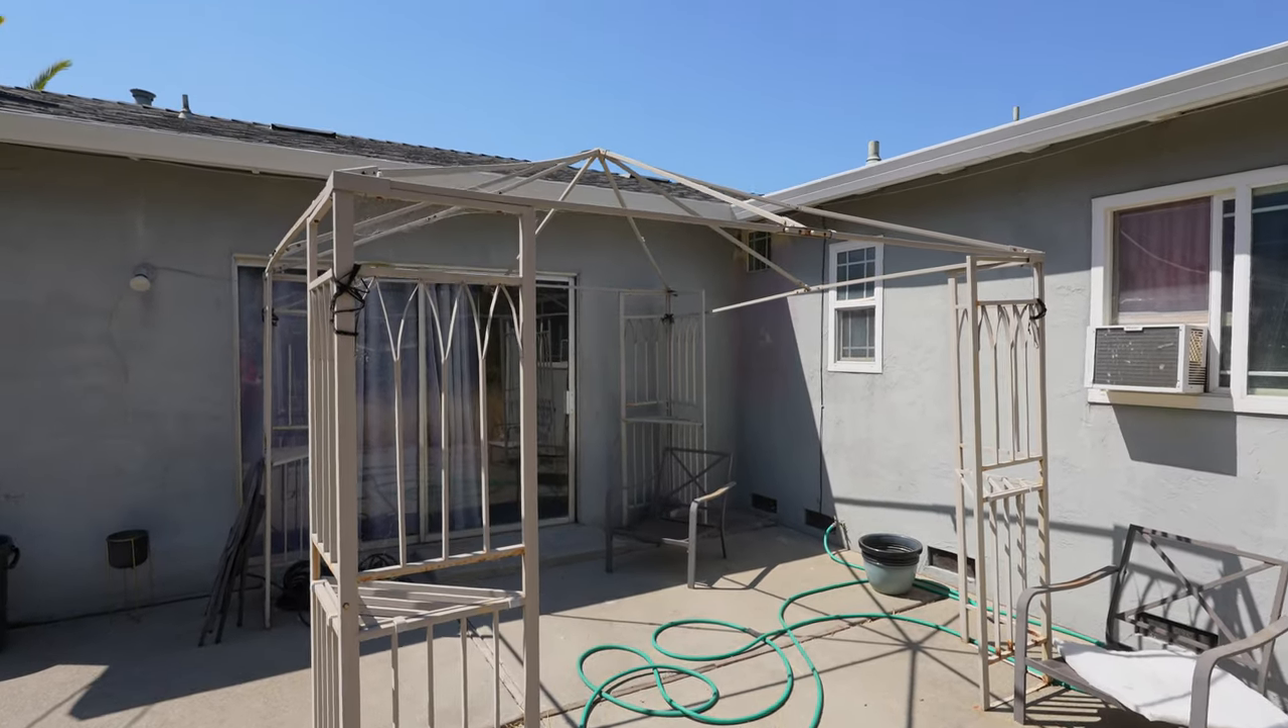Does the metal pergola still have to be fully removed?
Yes.